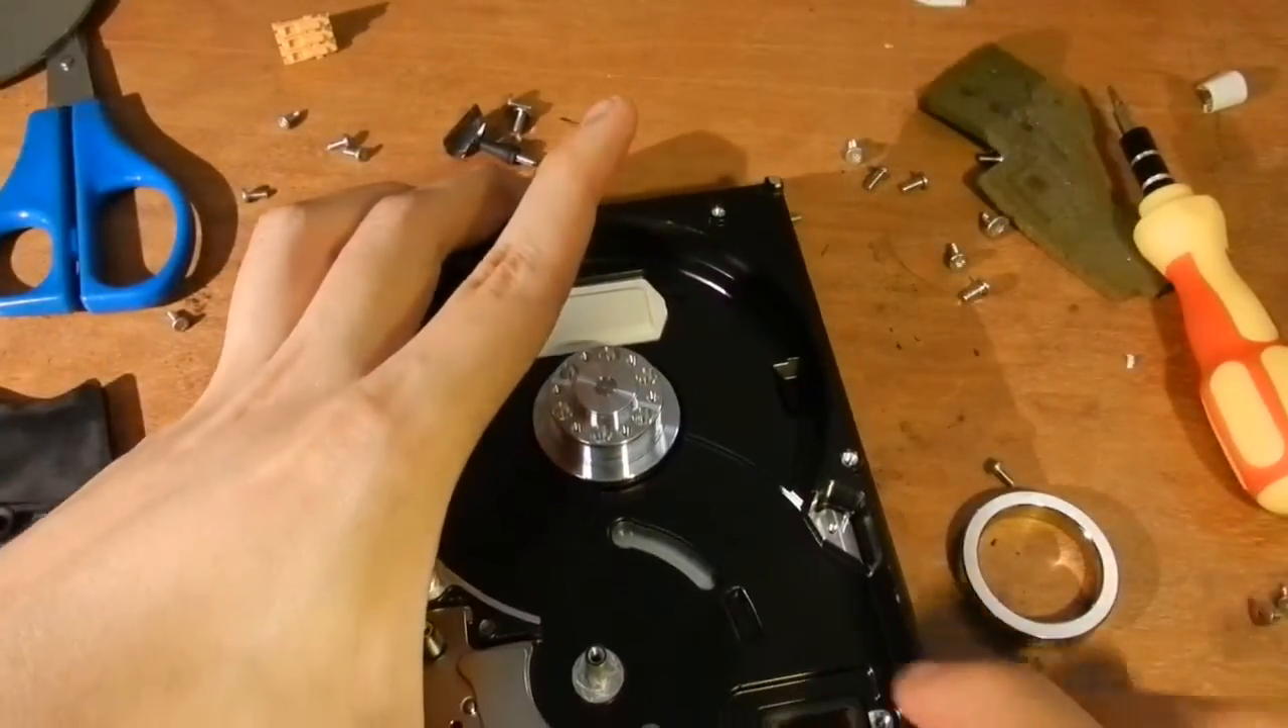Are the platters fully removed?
Yes.